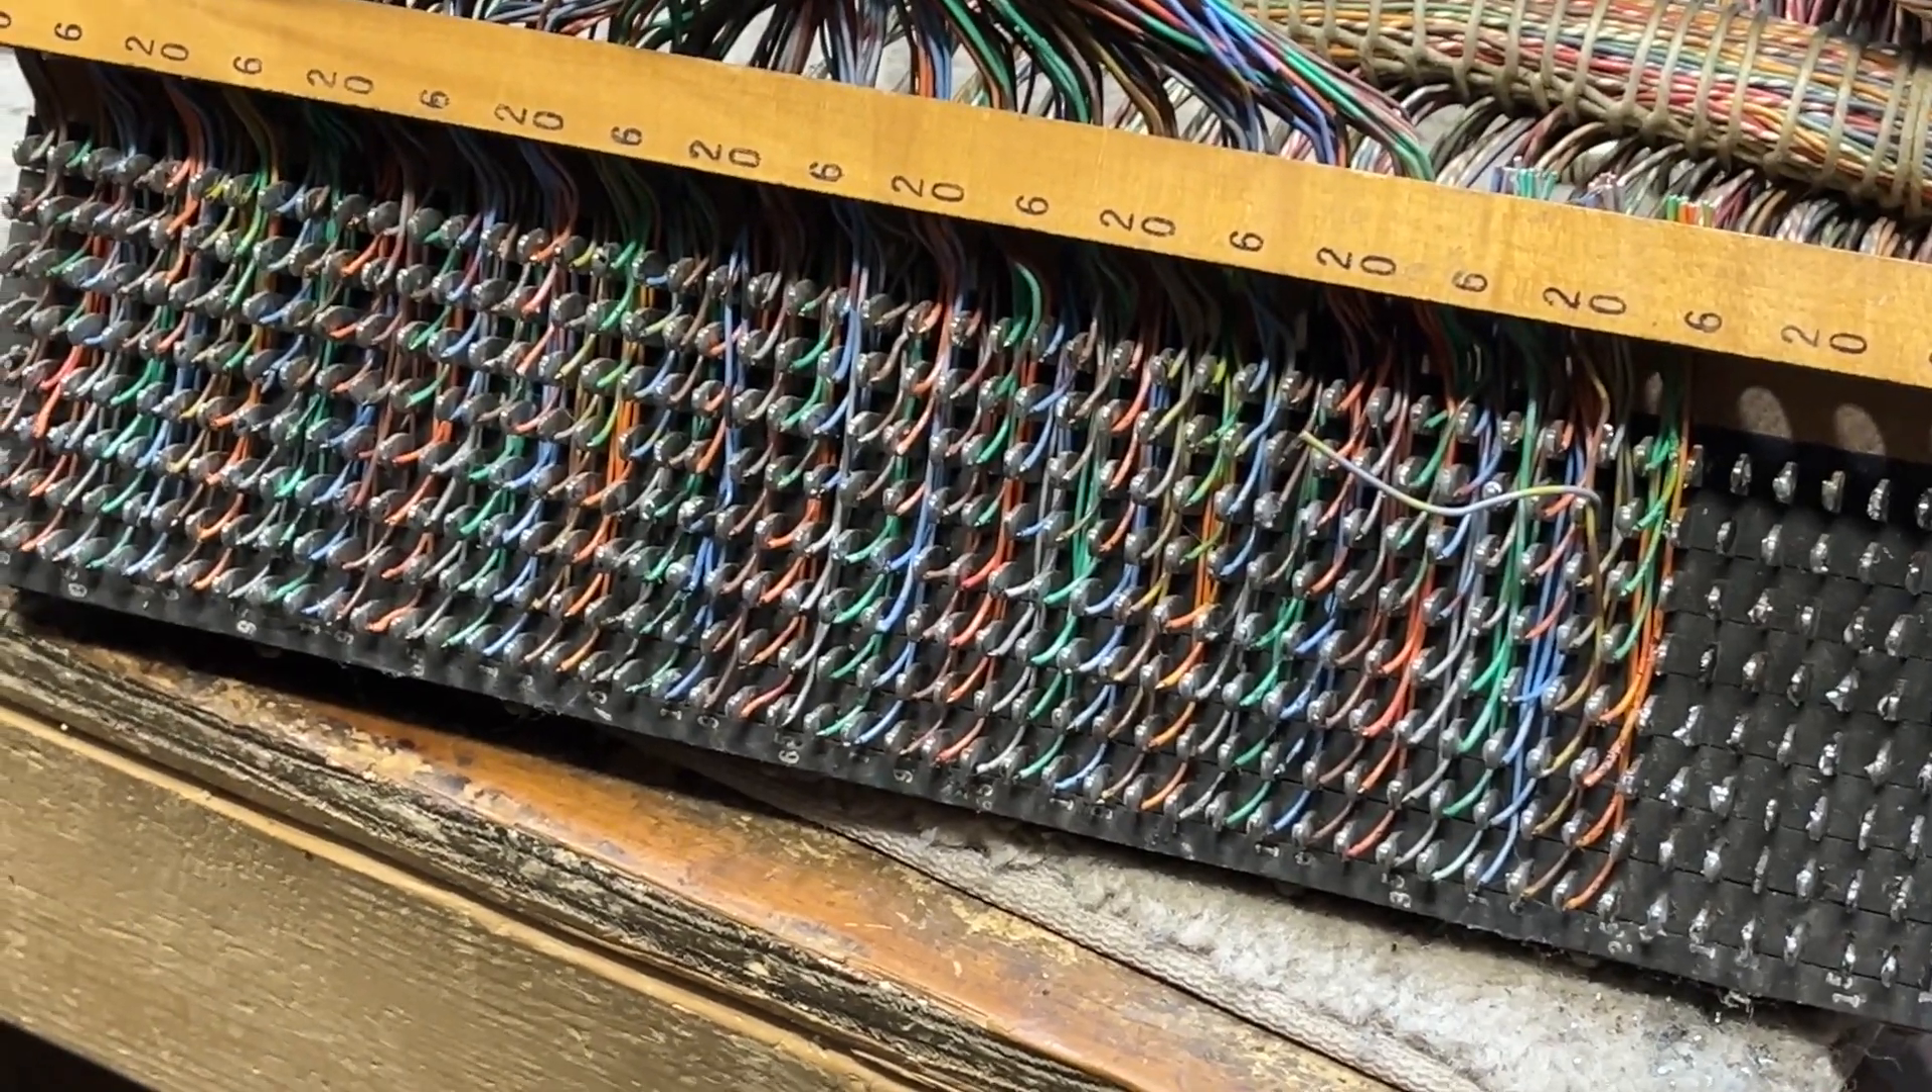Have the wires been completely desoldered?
No.